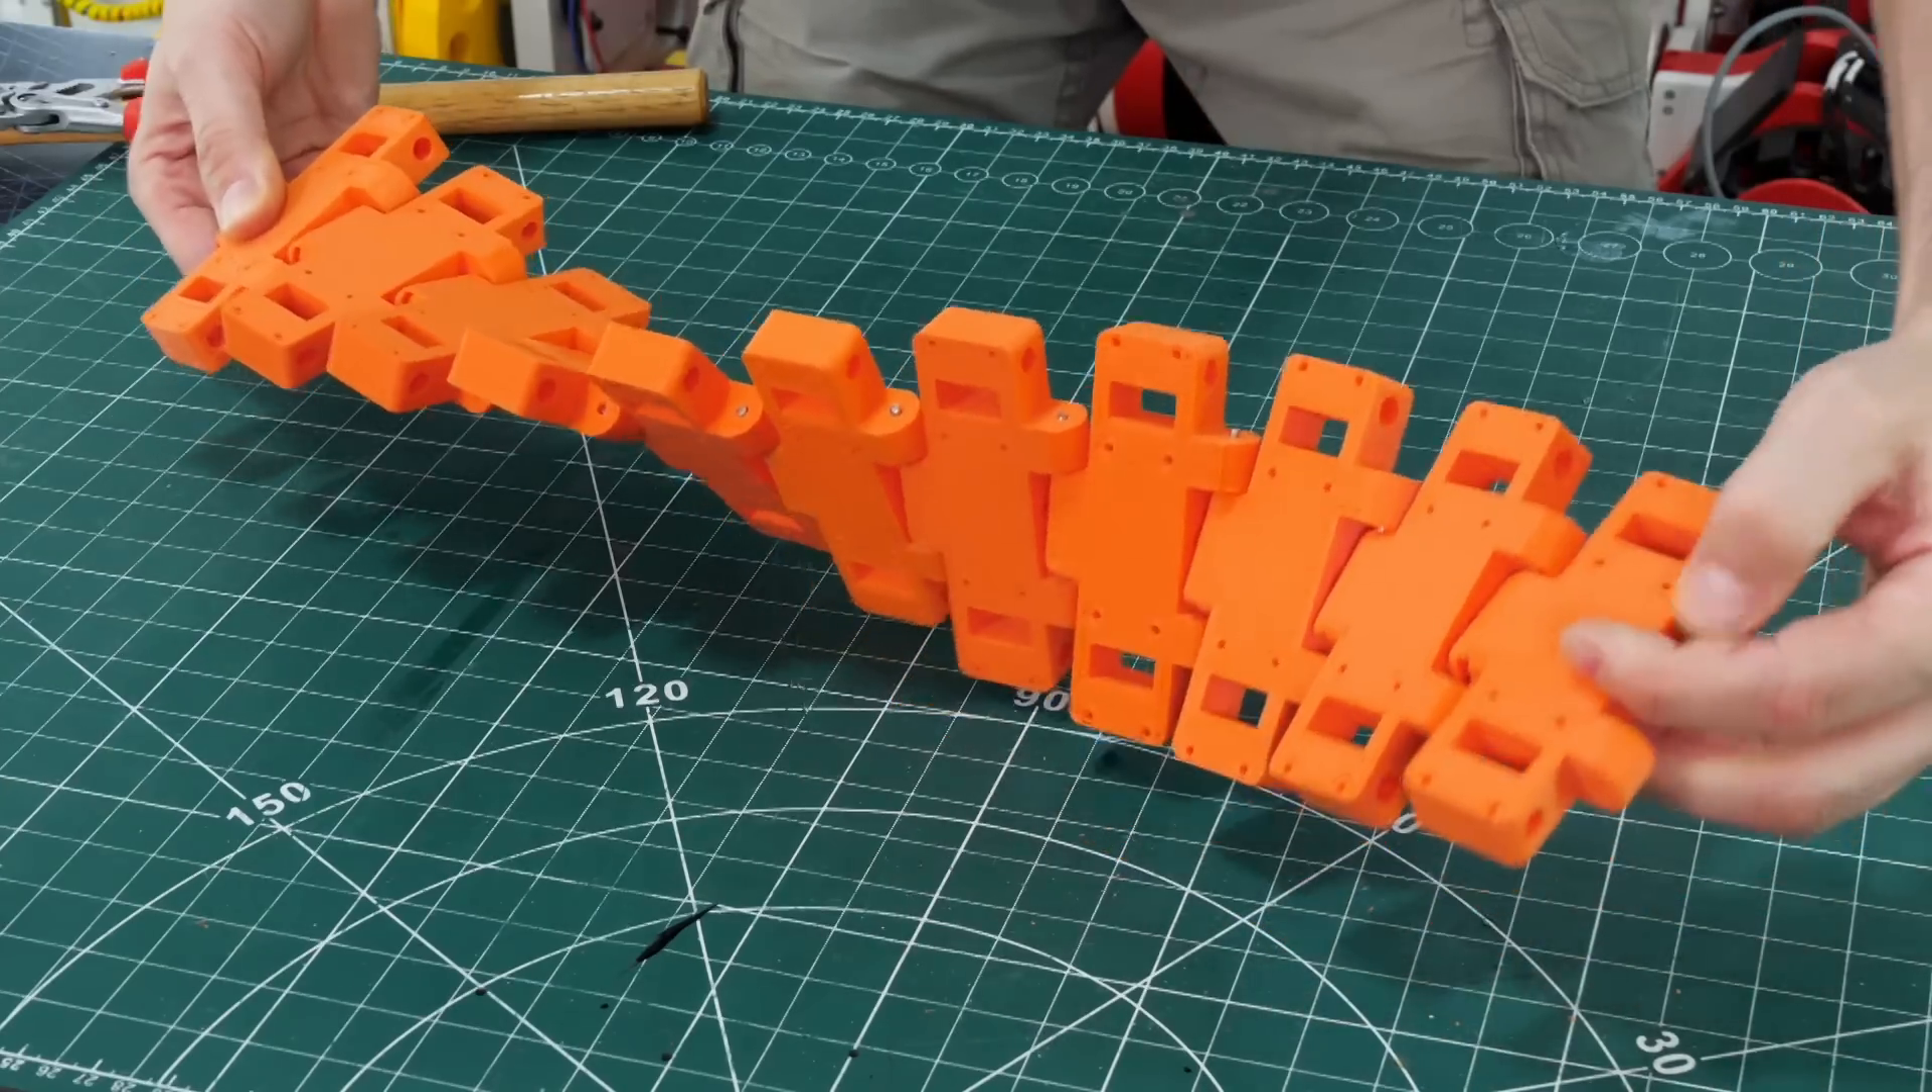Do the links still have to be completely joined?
No.